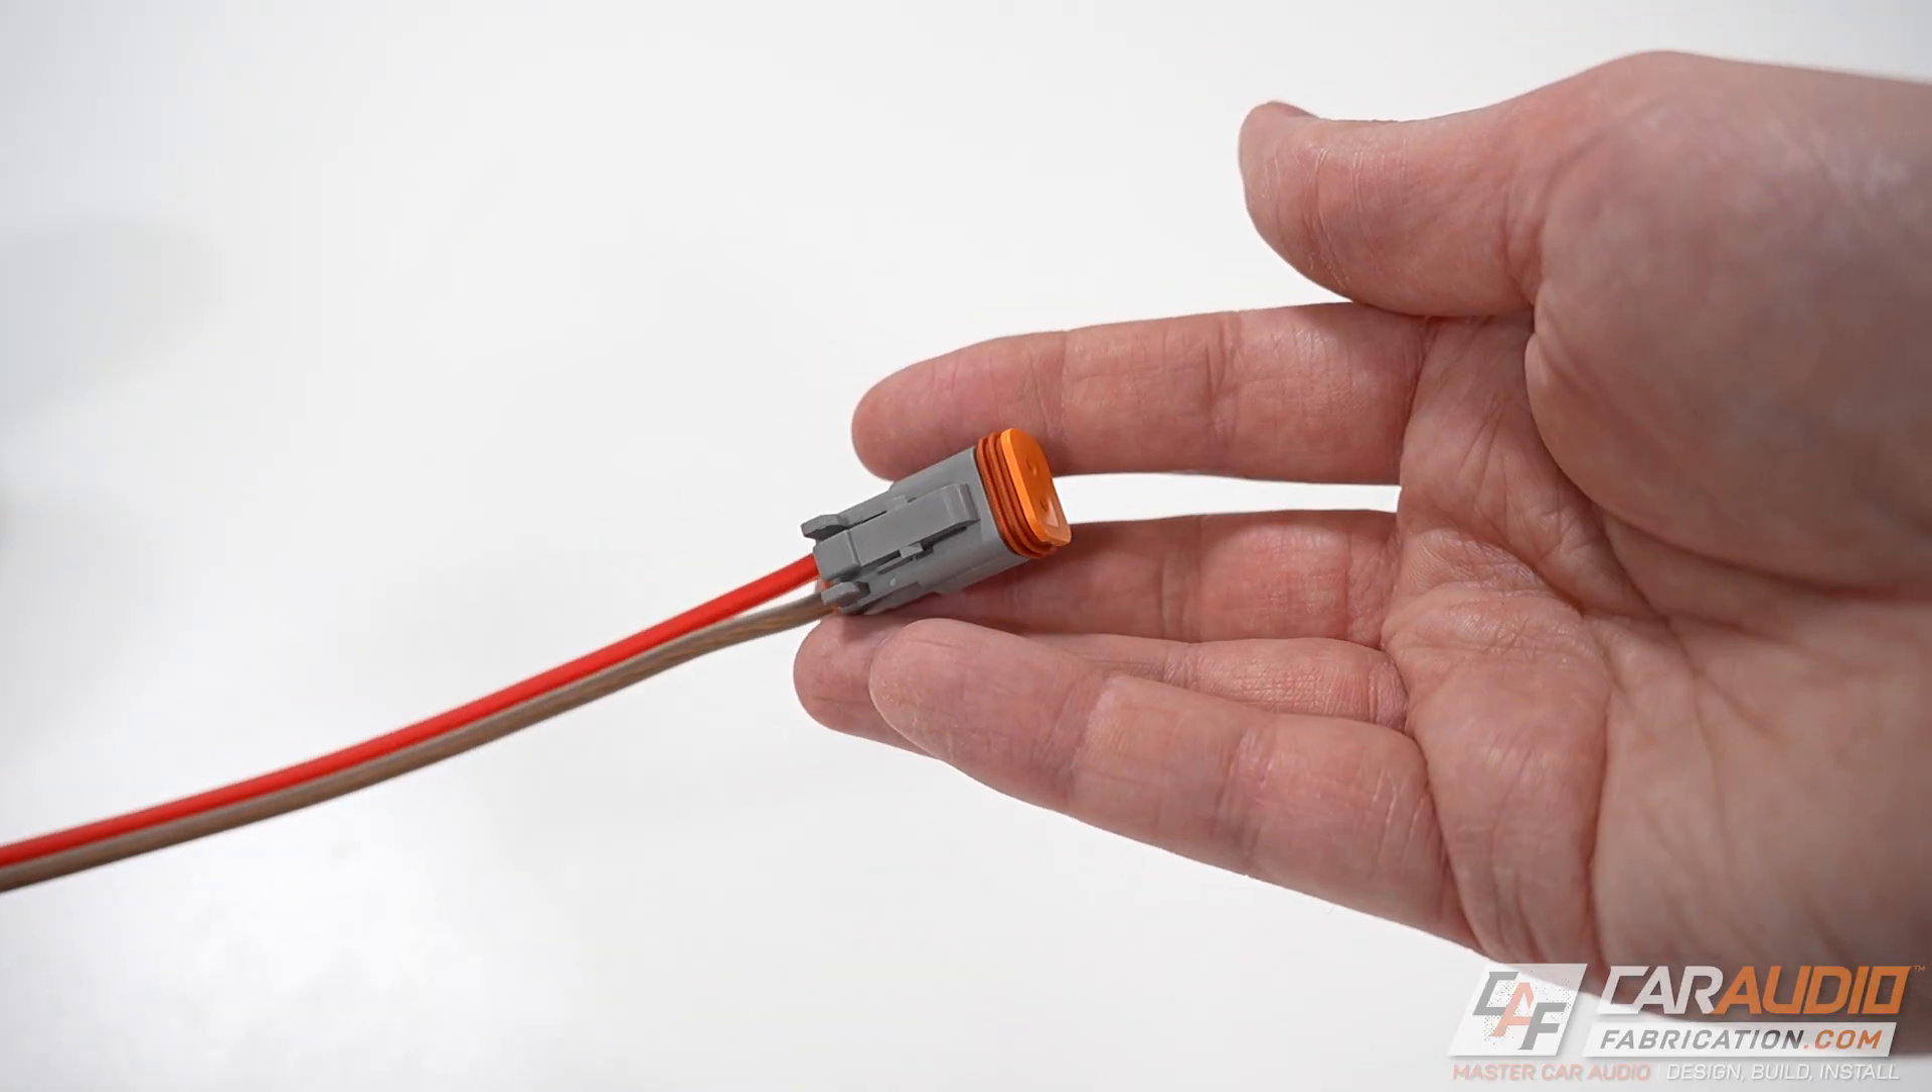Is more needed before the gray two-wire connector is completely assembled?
No.